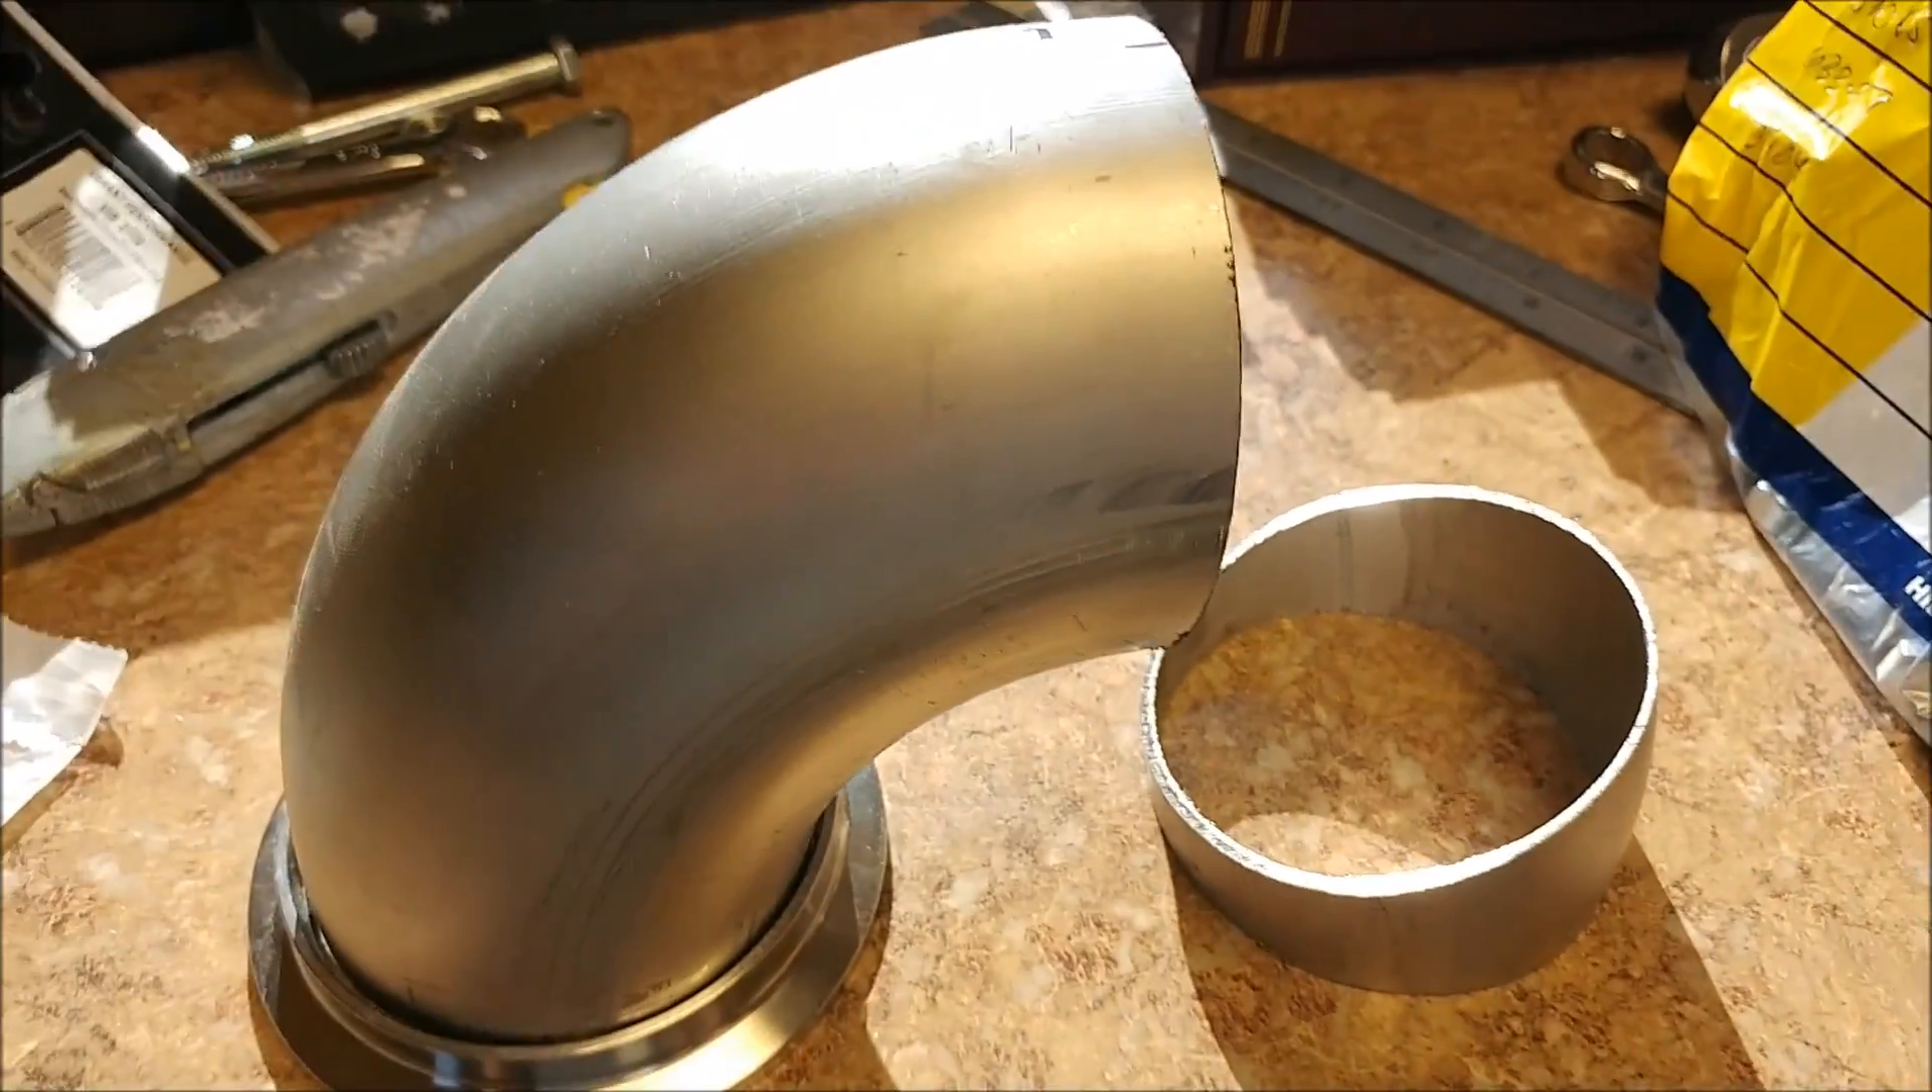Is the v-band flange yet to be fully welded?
Yes.